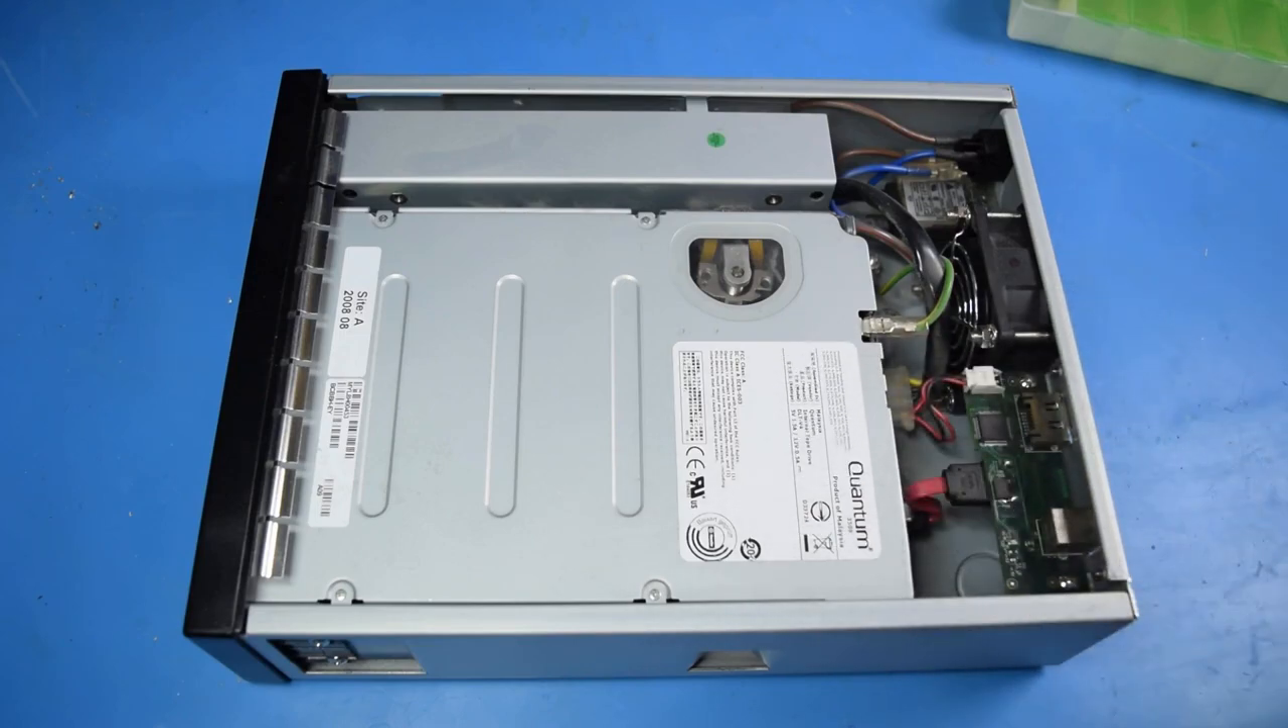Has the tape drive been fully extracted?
No.